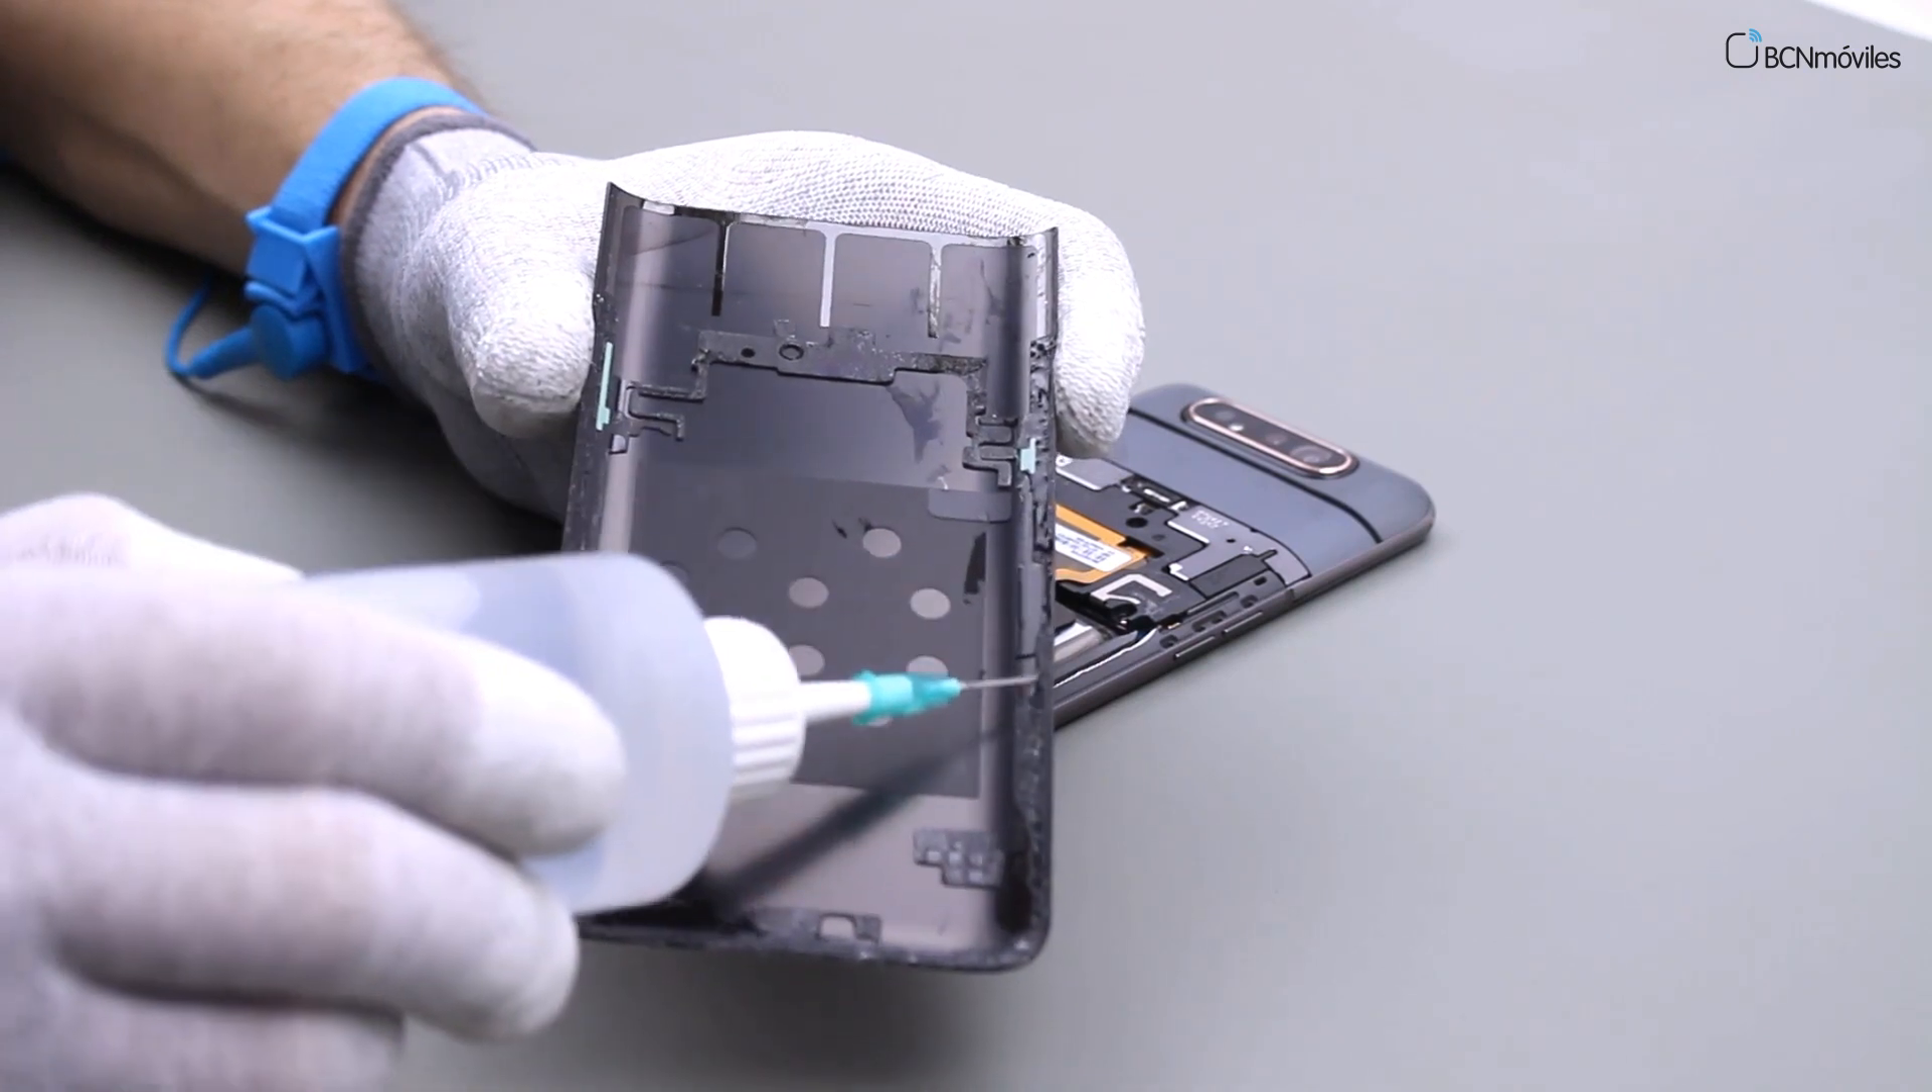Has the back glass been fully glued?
No.